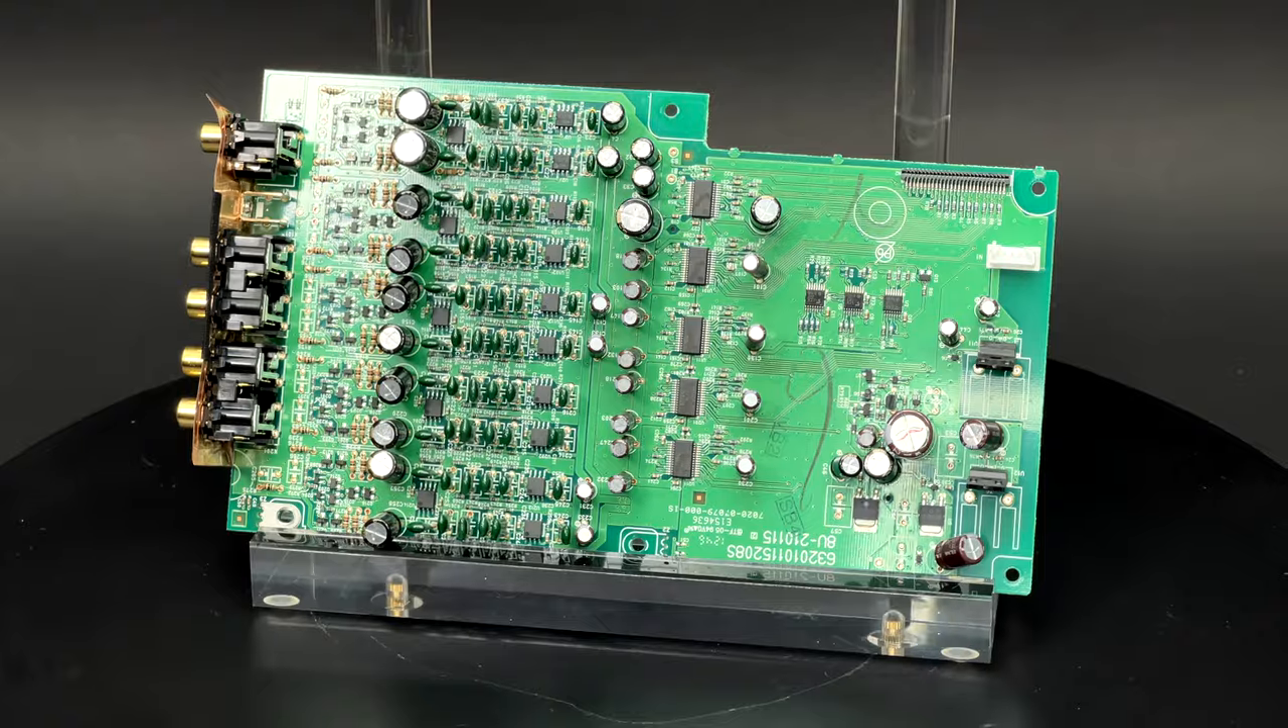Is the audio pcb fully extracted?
Yes.